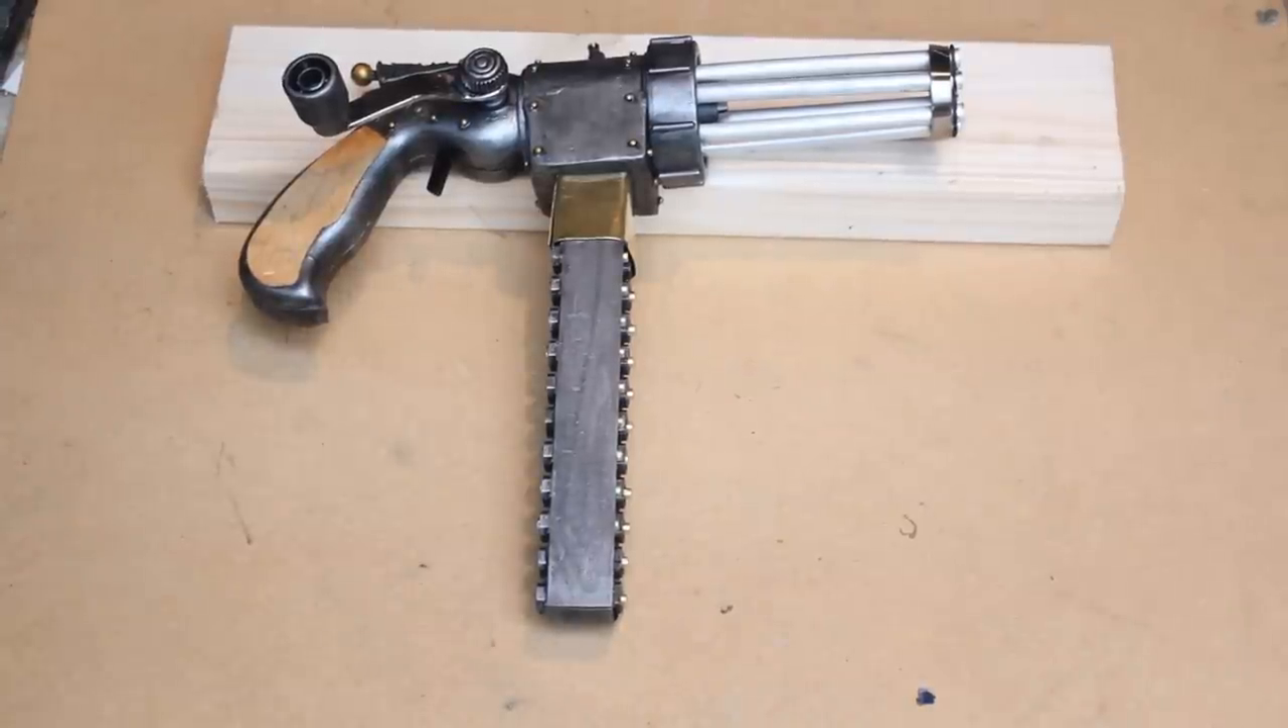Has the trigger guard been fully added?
No.